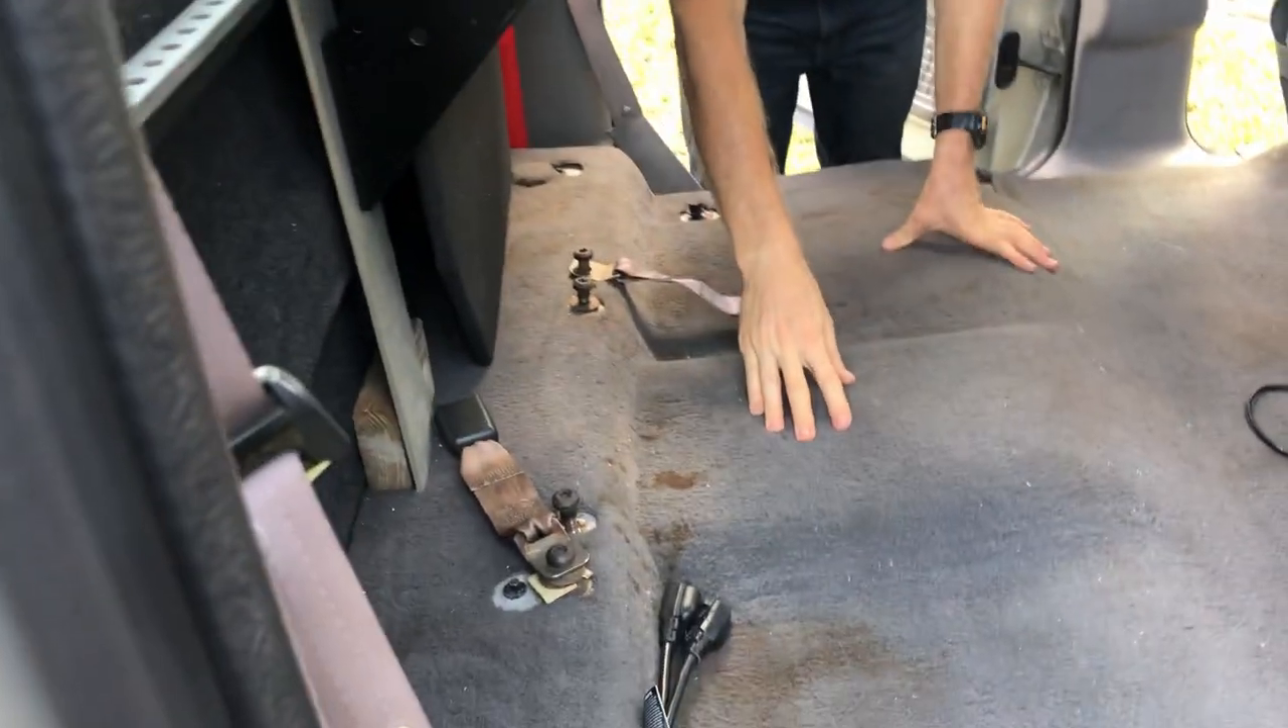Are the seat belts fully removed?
No.